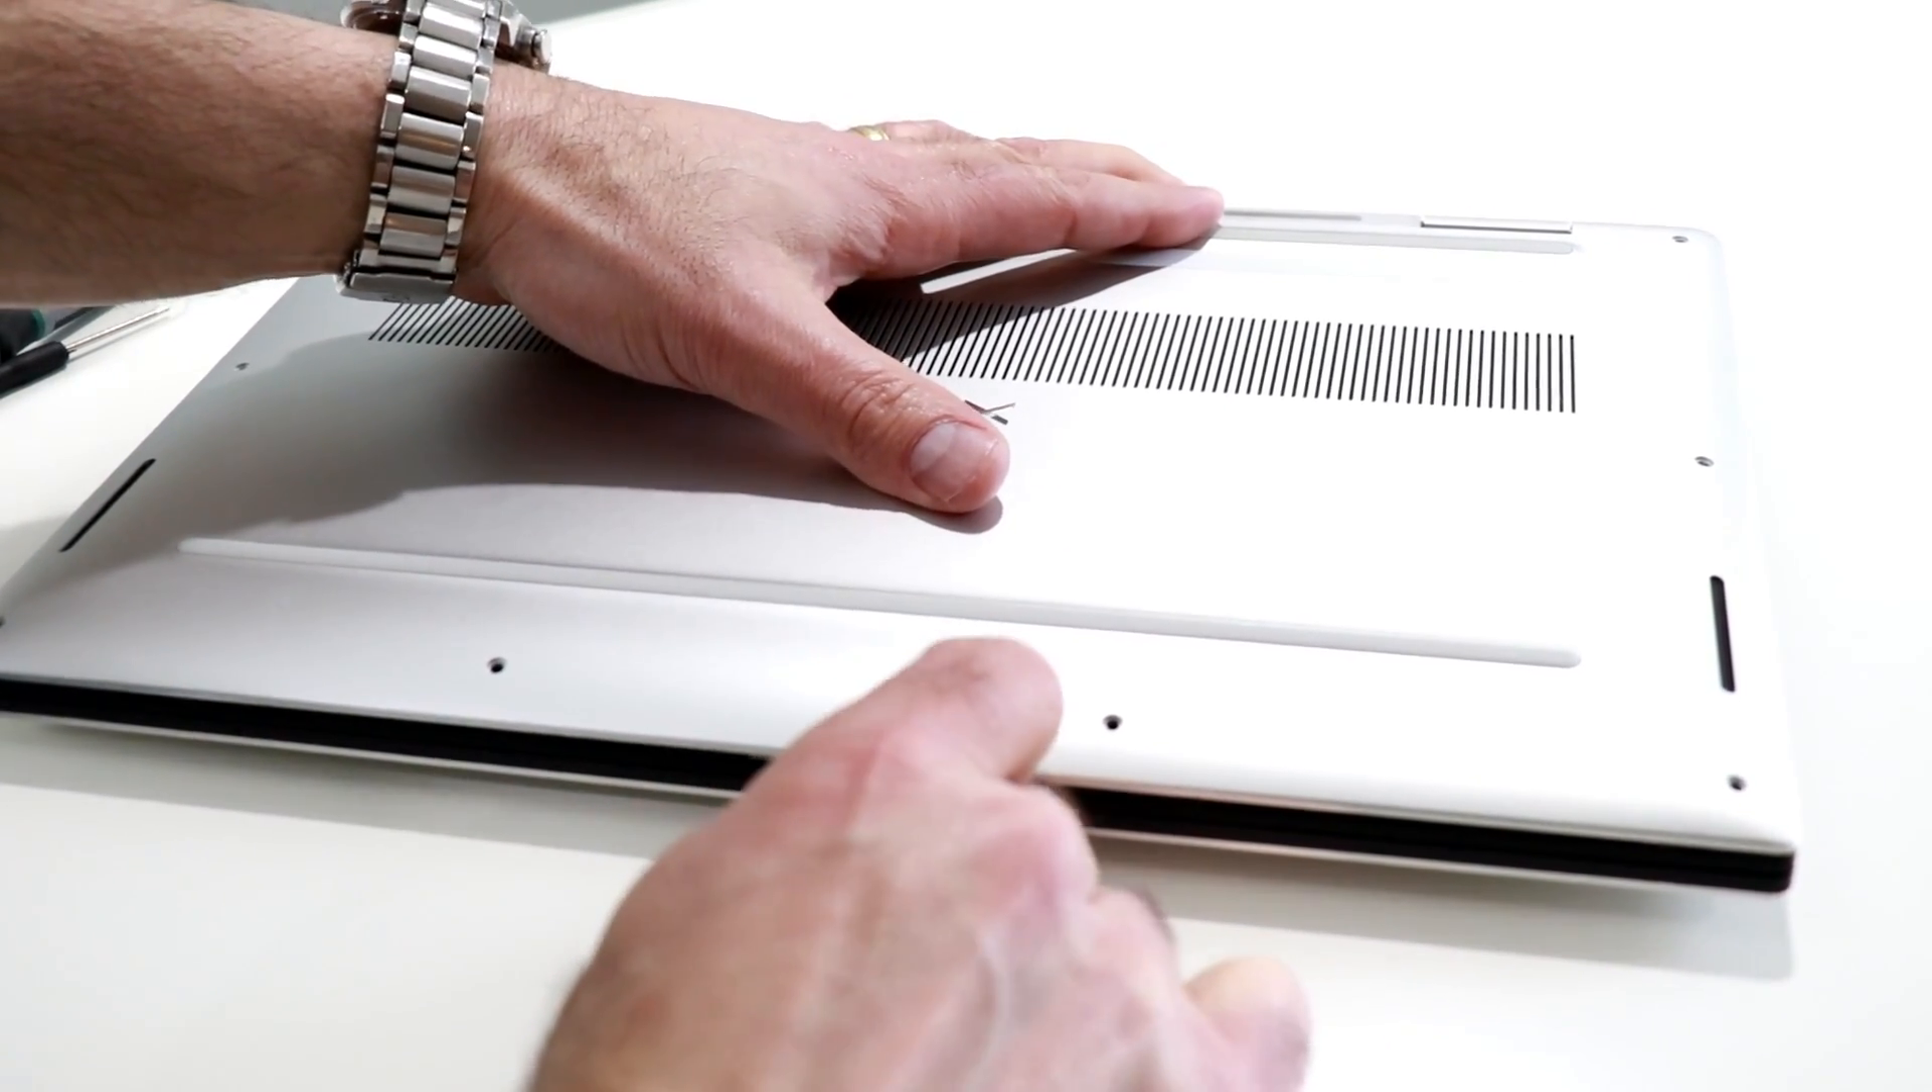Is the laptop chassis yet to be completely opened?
Yes.